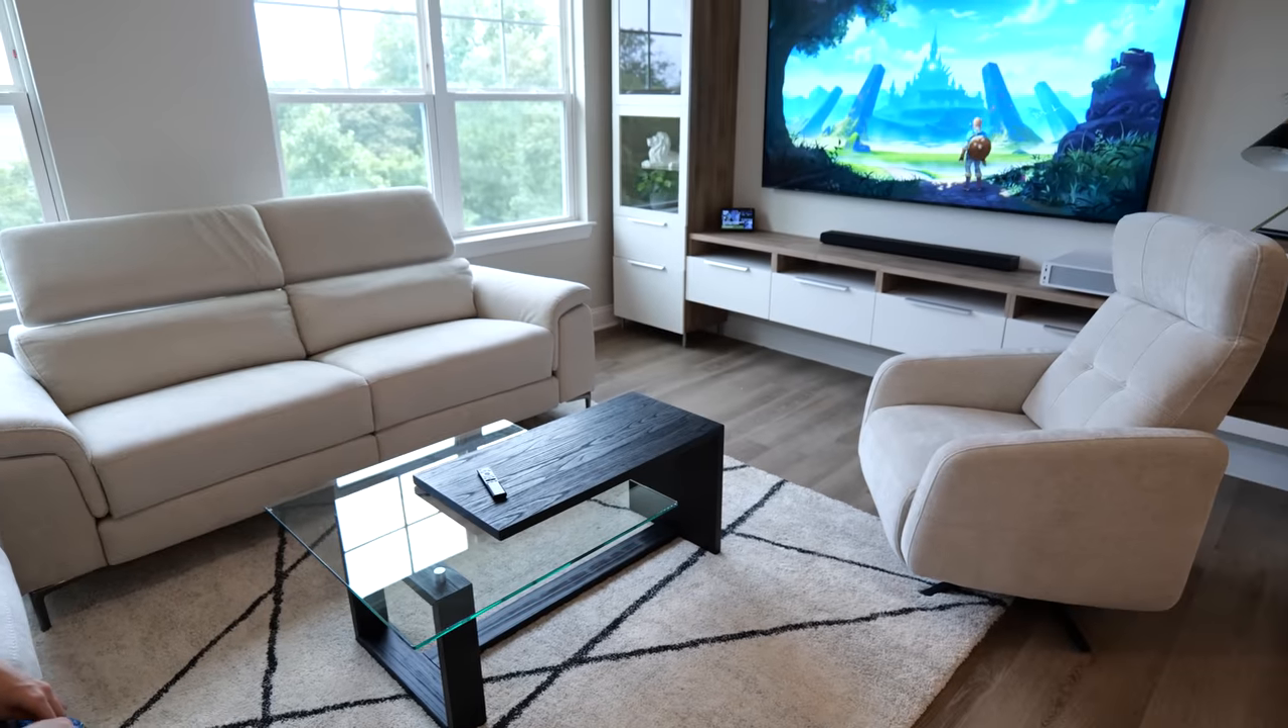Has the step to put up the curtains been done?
No.